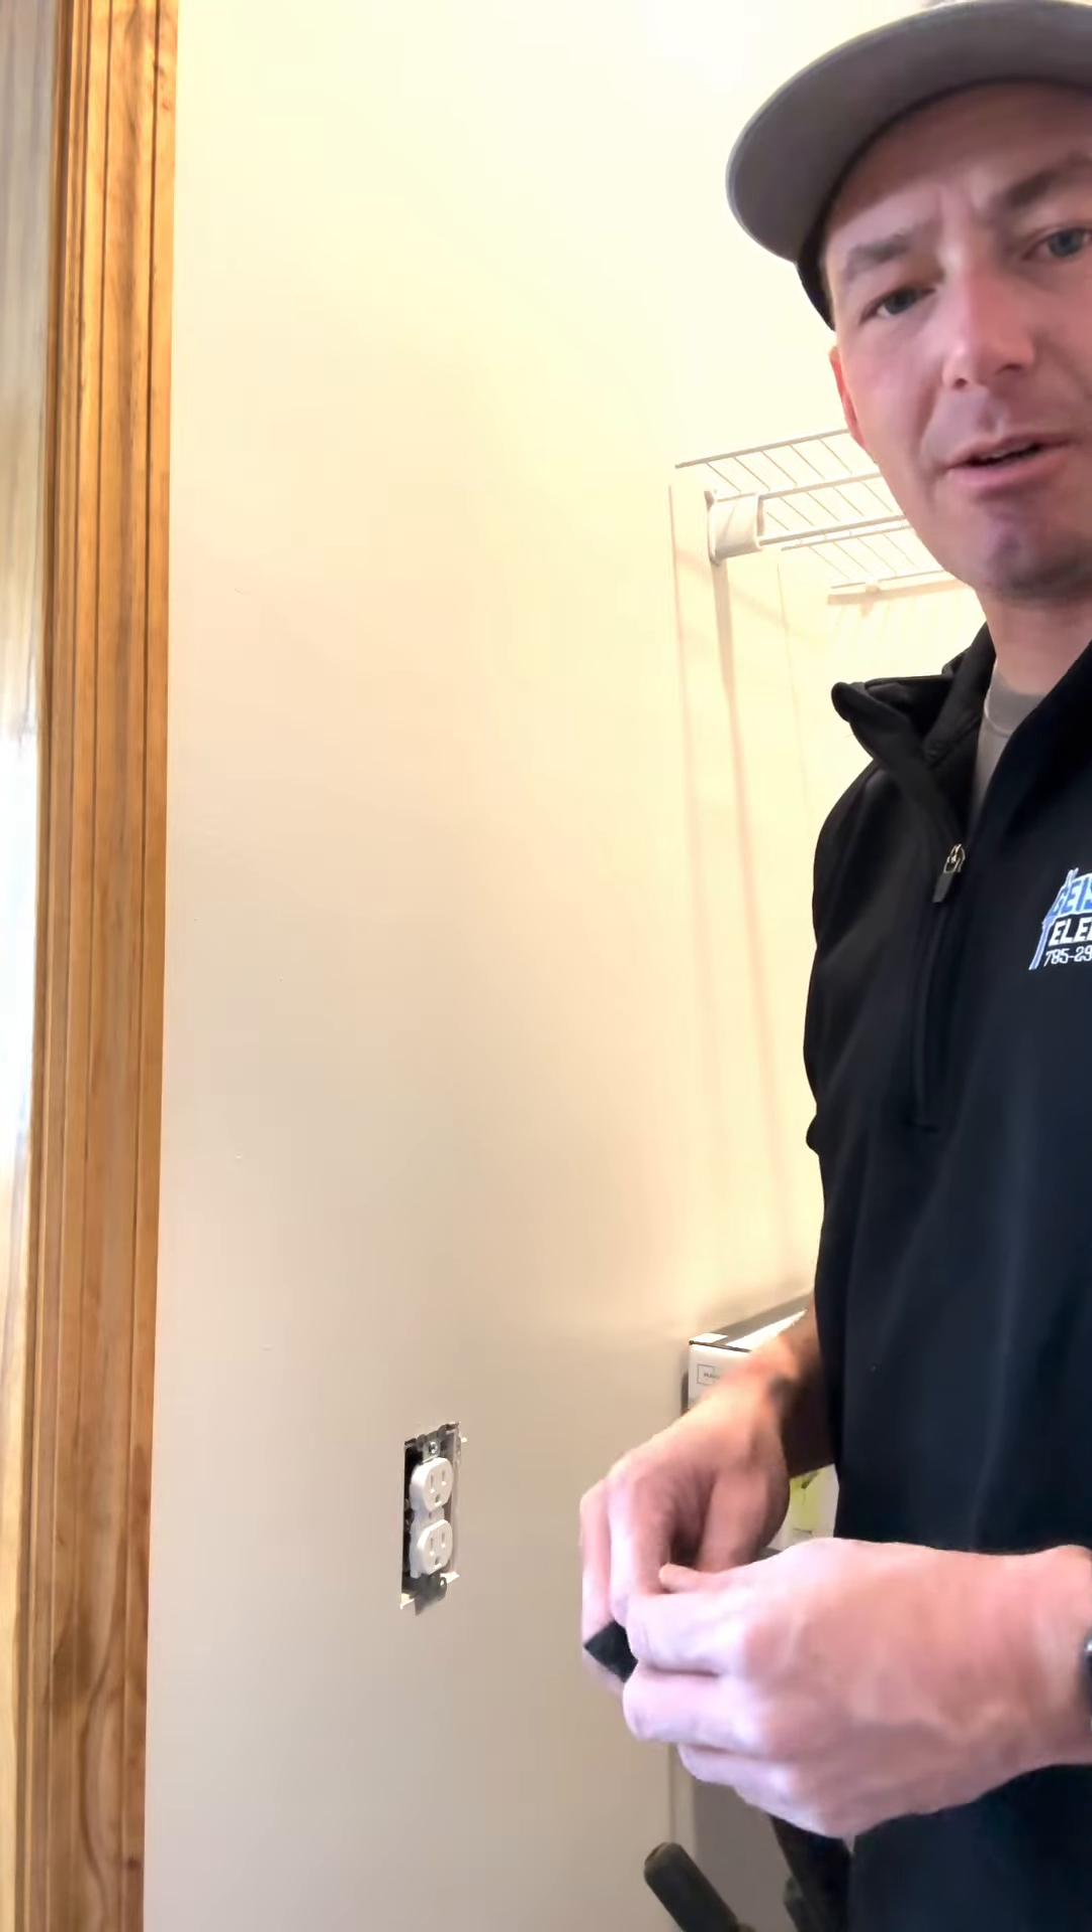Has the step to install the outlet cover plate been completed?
No.